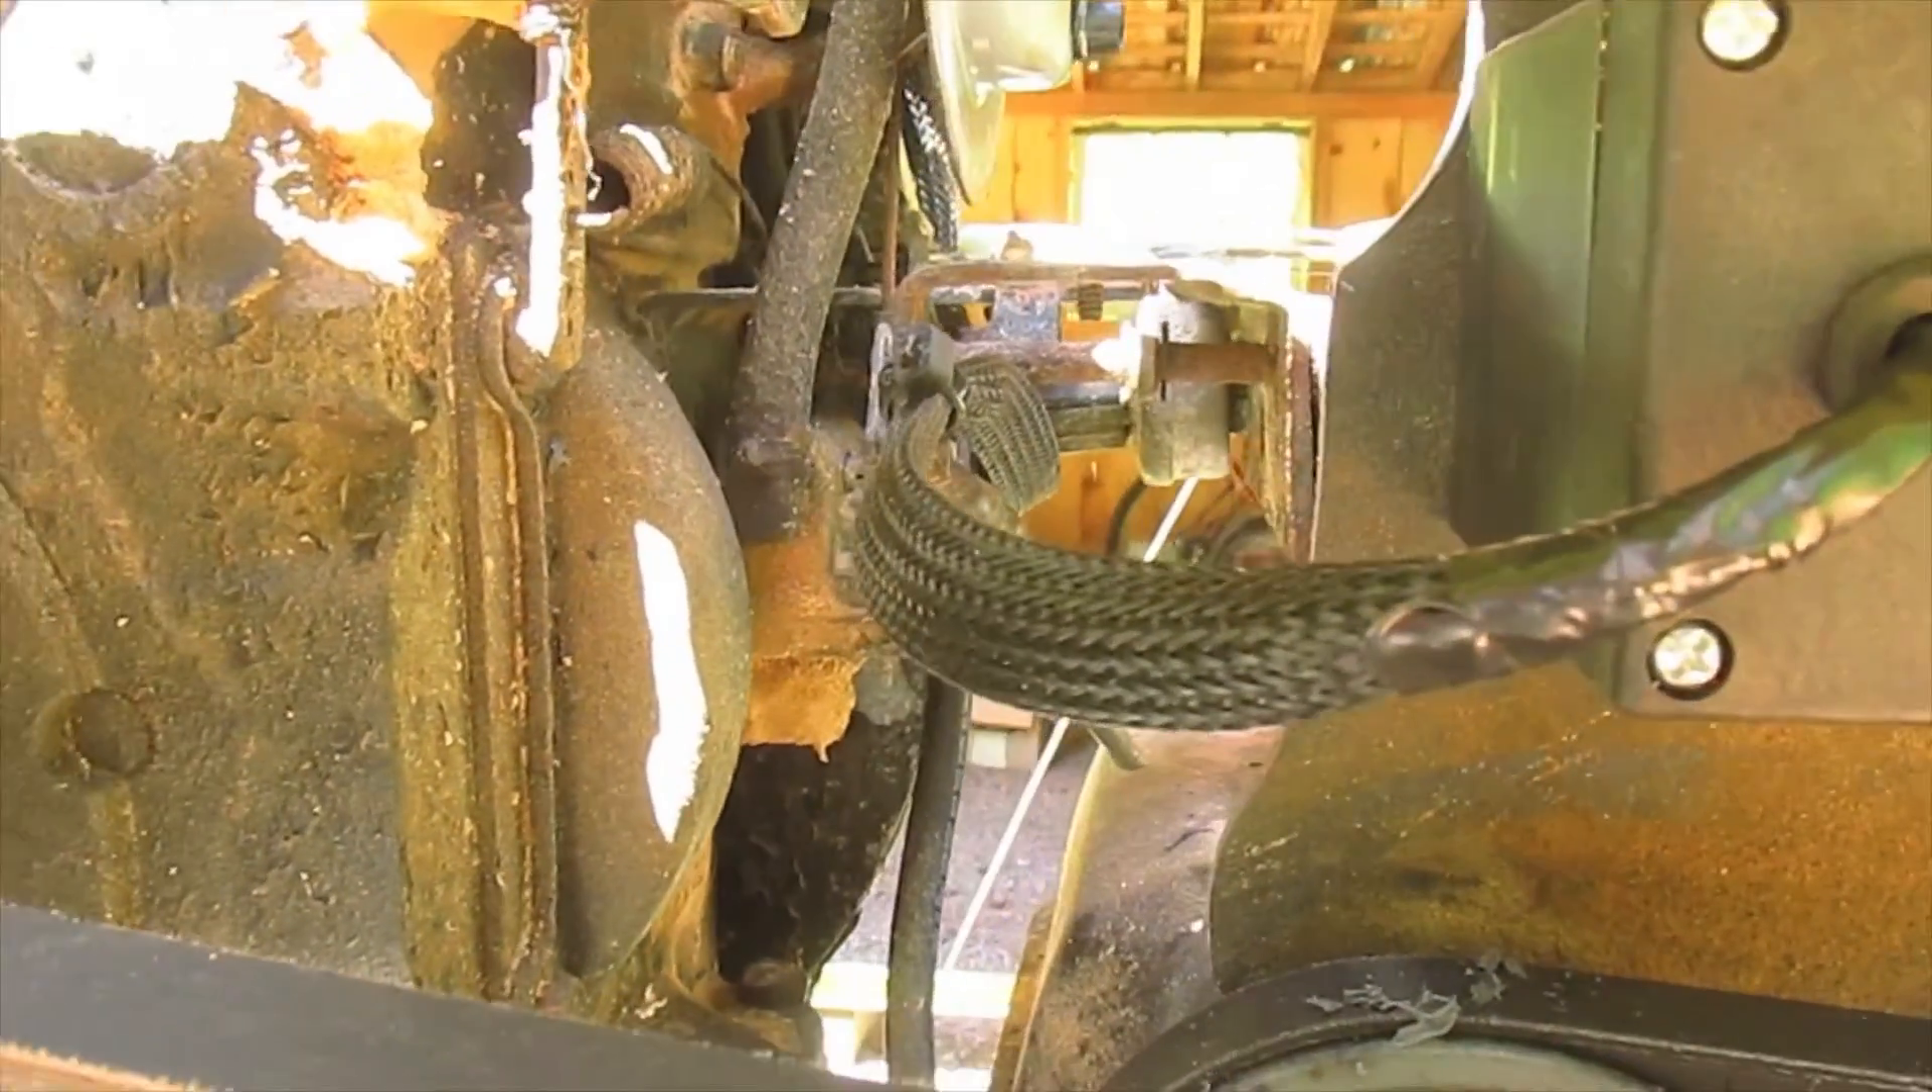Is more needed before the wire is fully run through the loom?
No.